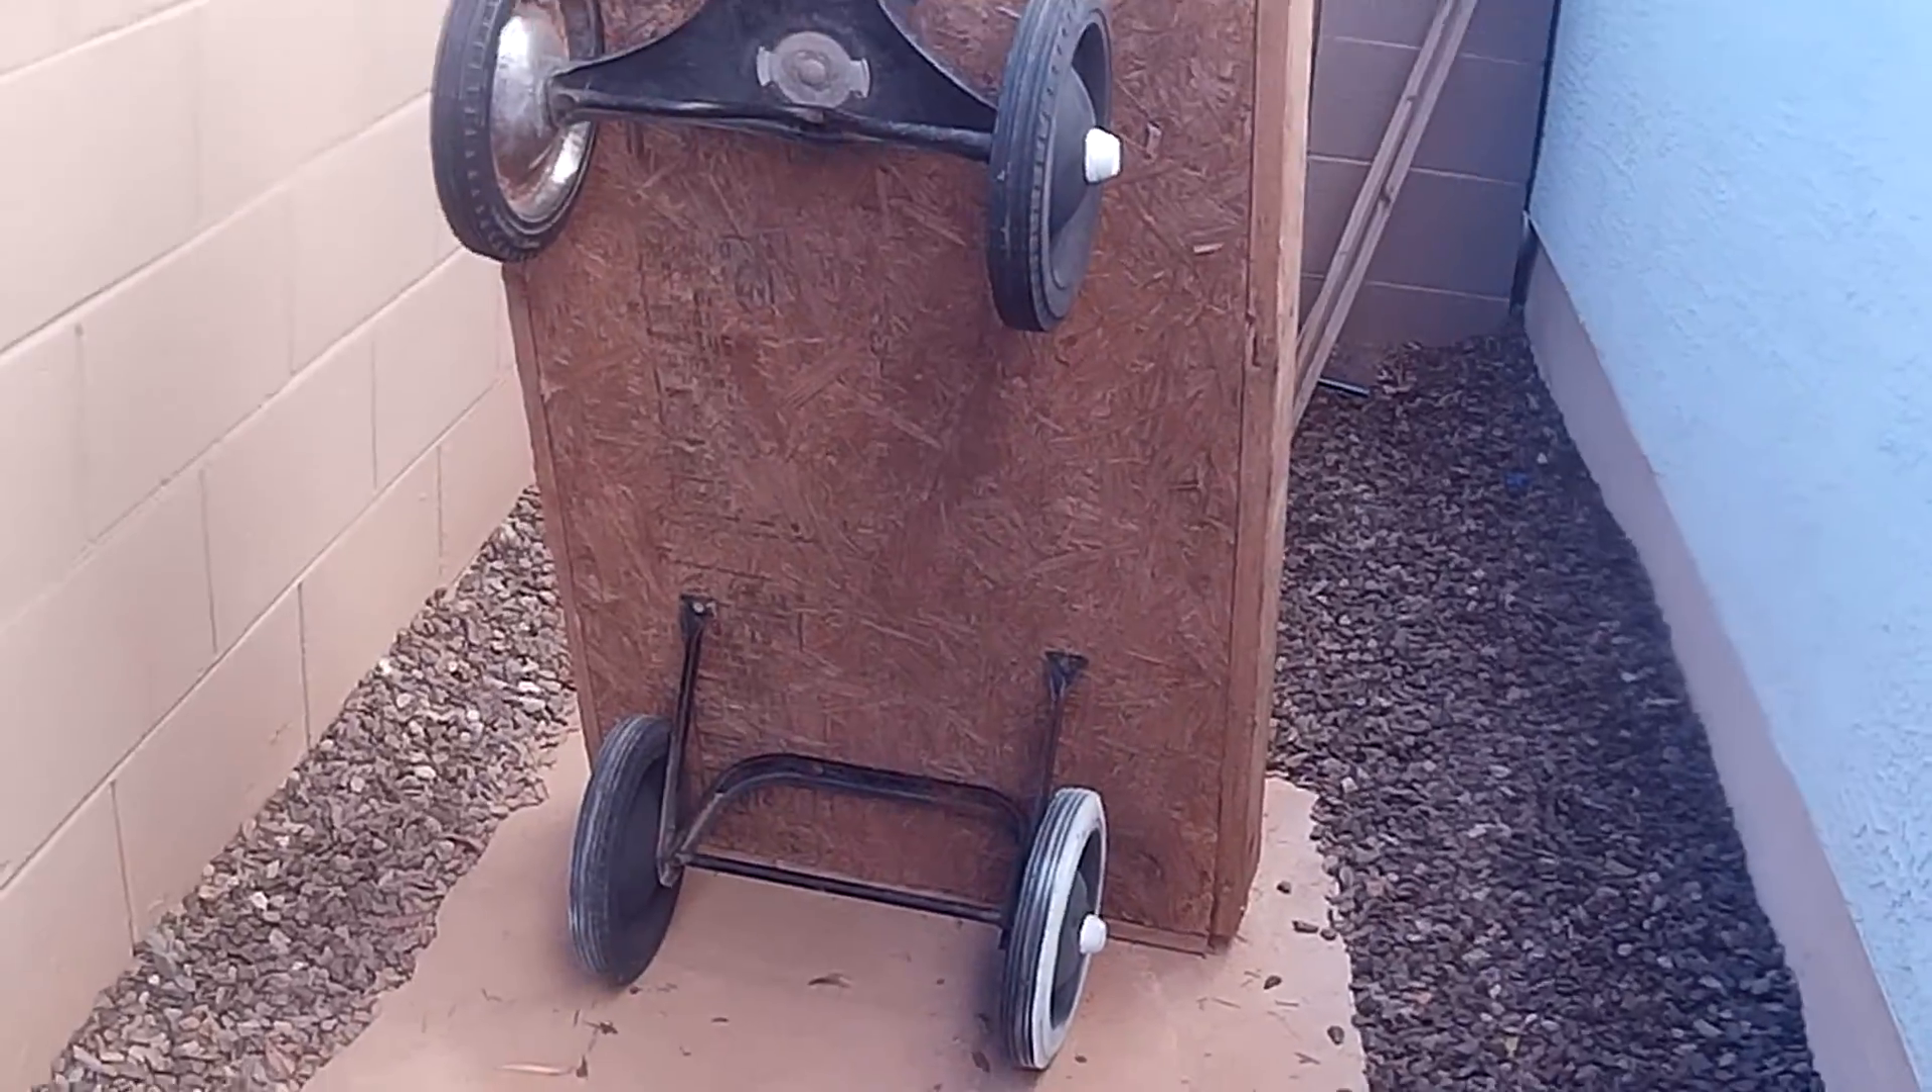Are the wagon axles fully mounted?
Yes.